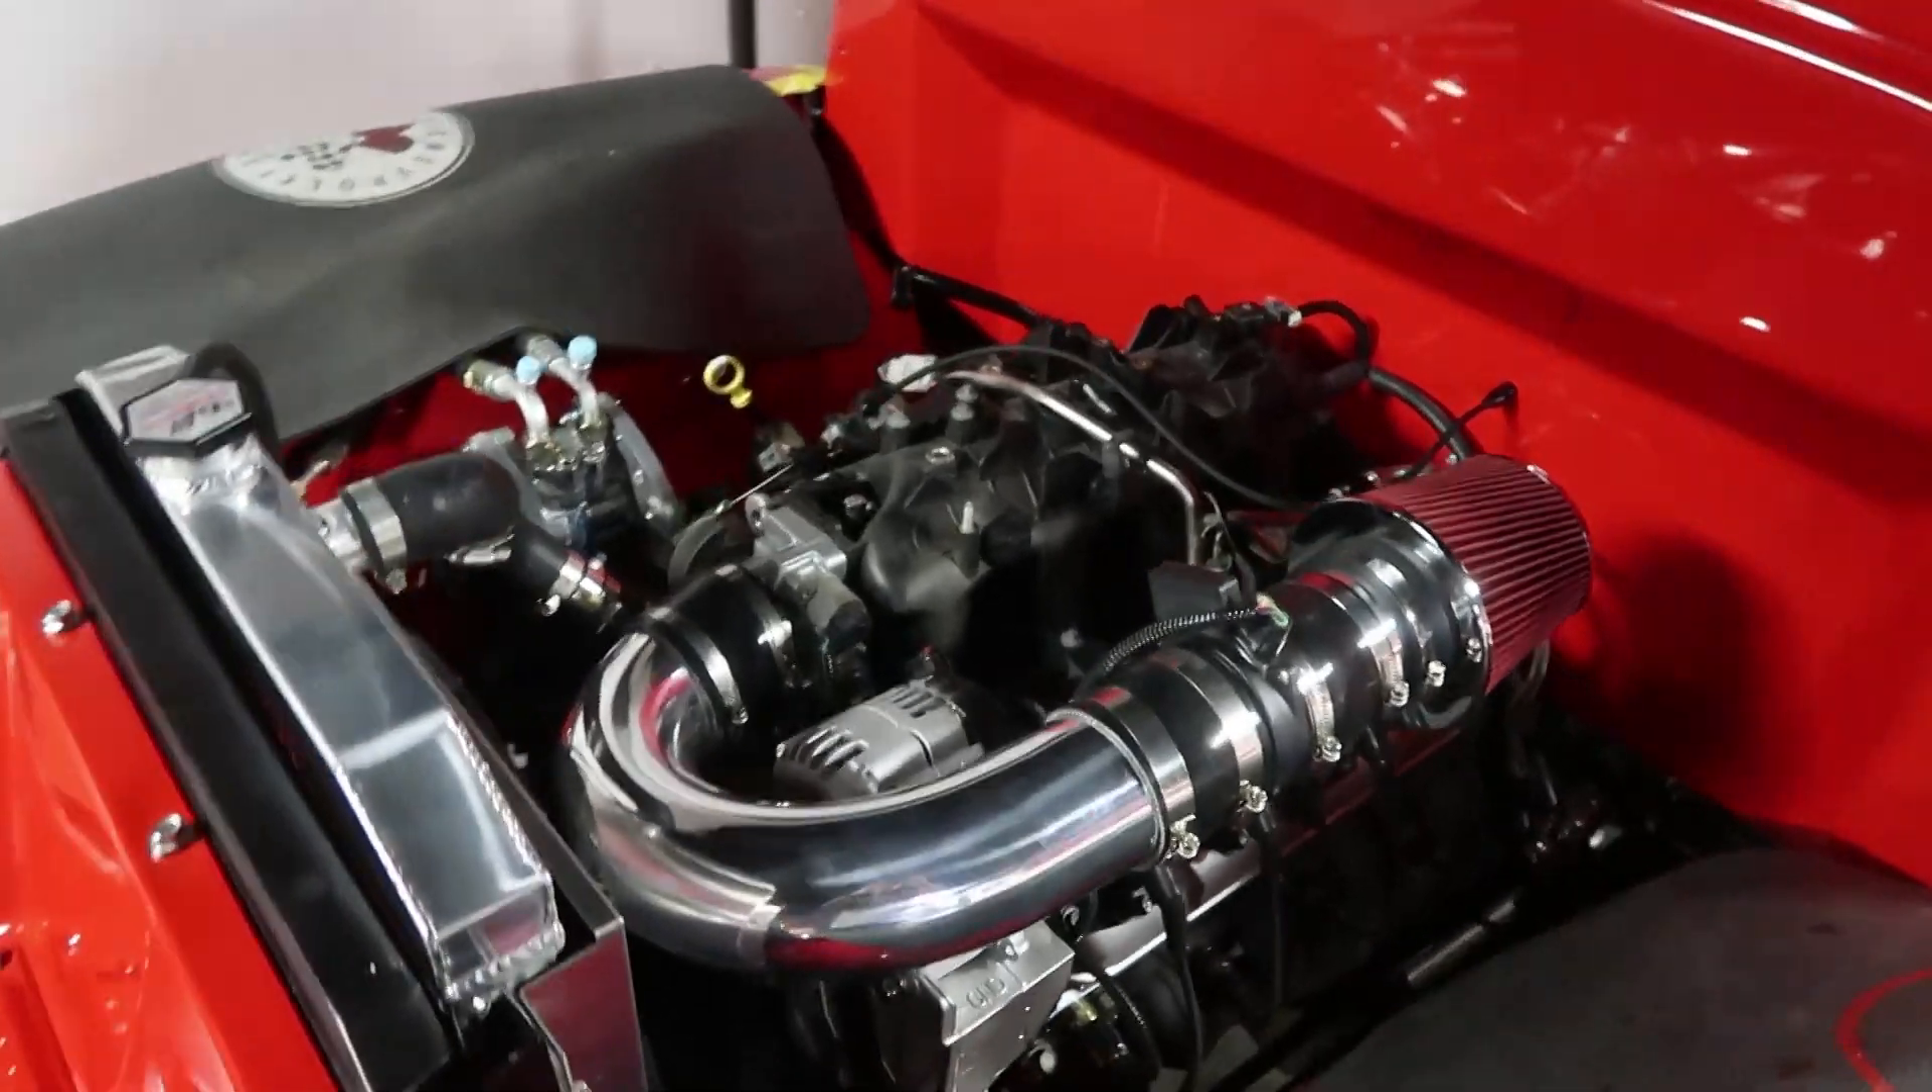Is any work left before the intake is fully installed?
No.